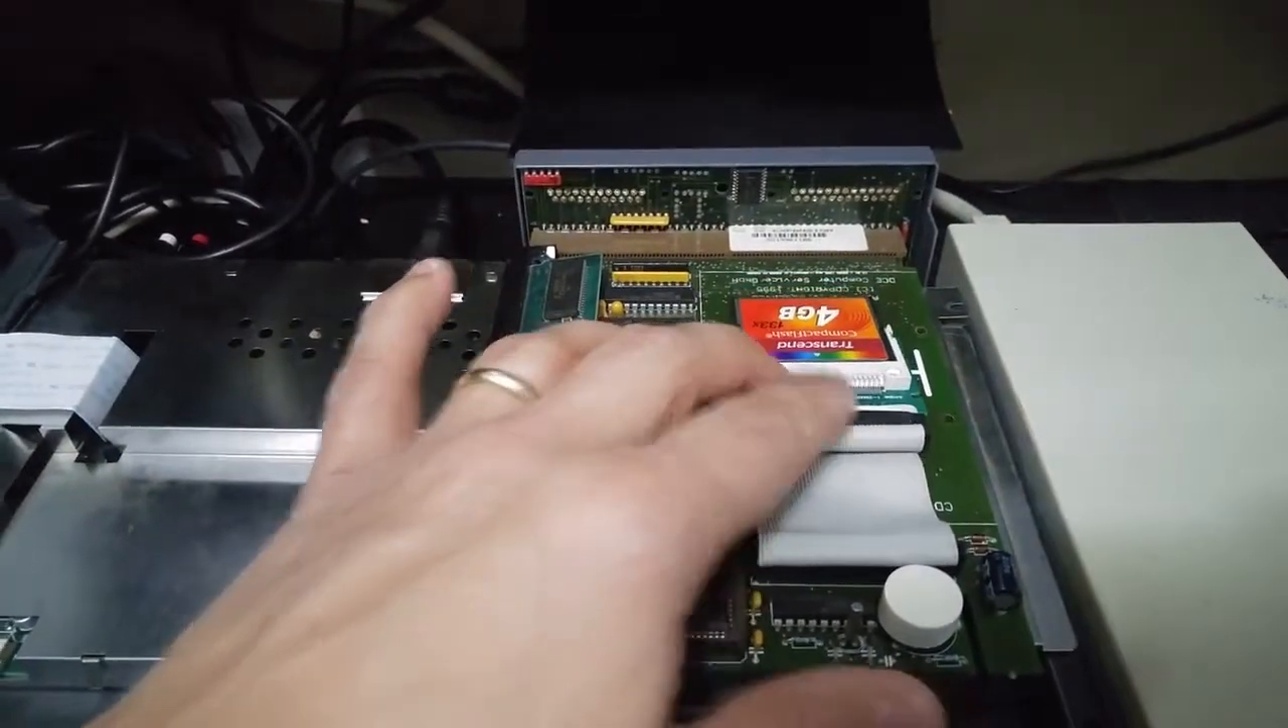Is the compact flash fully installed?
Yes.